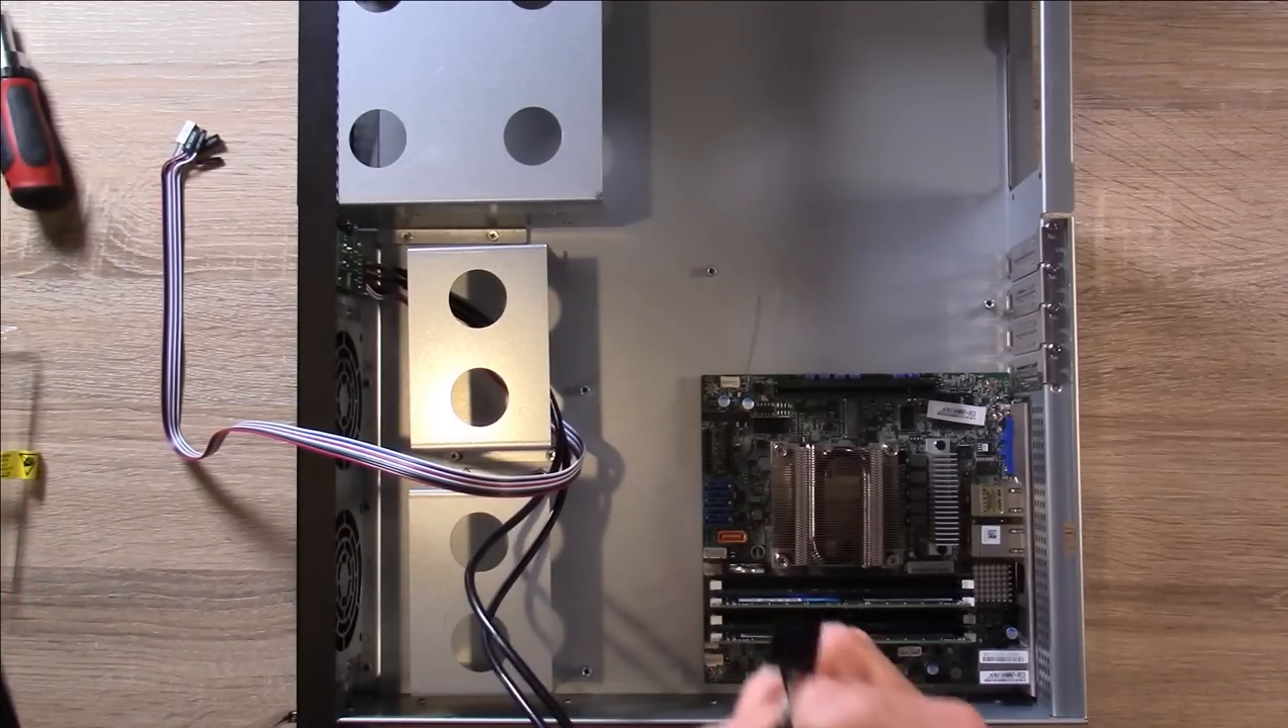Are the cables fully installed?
No.